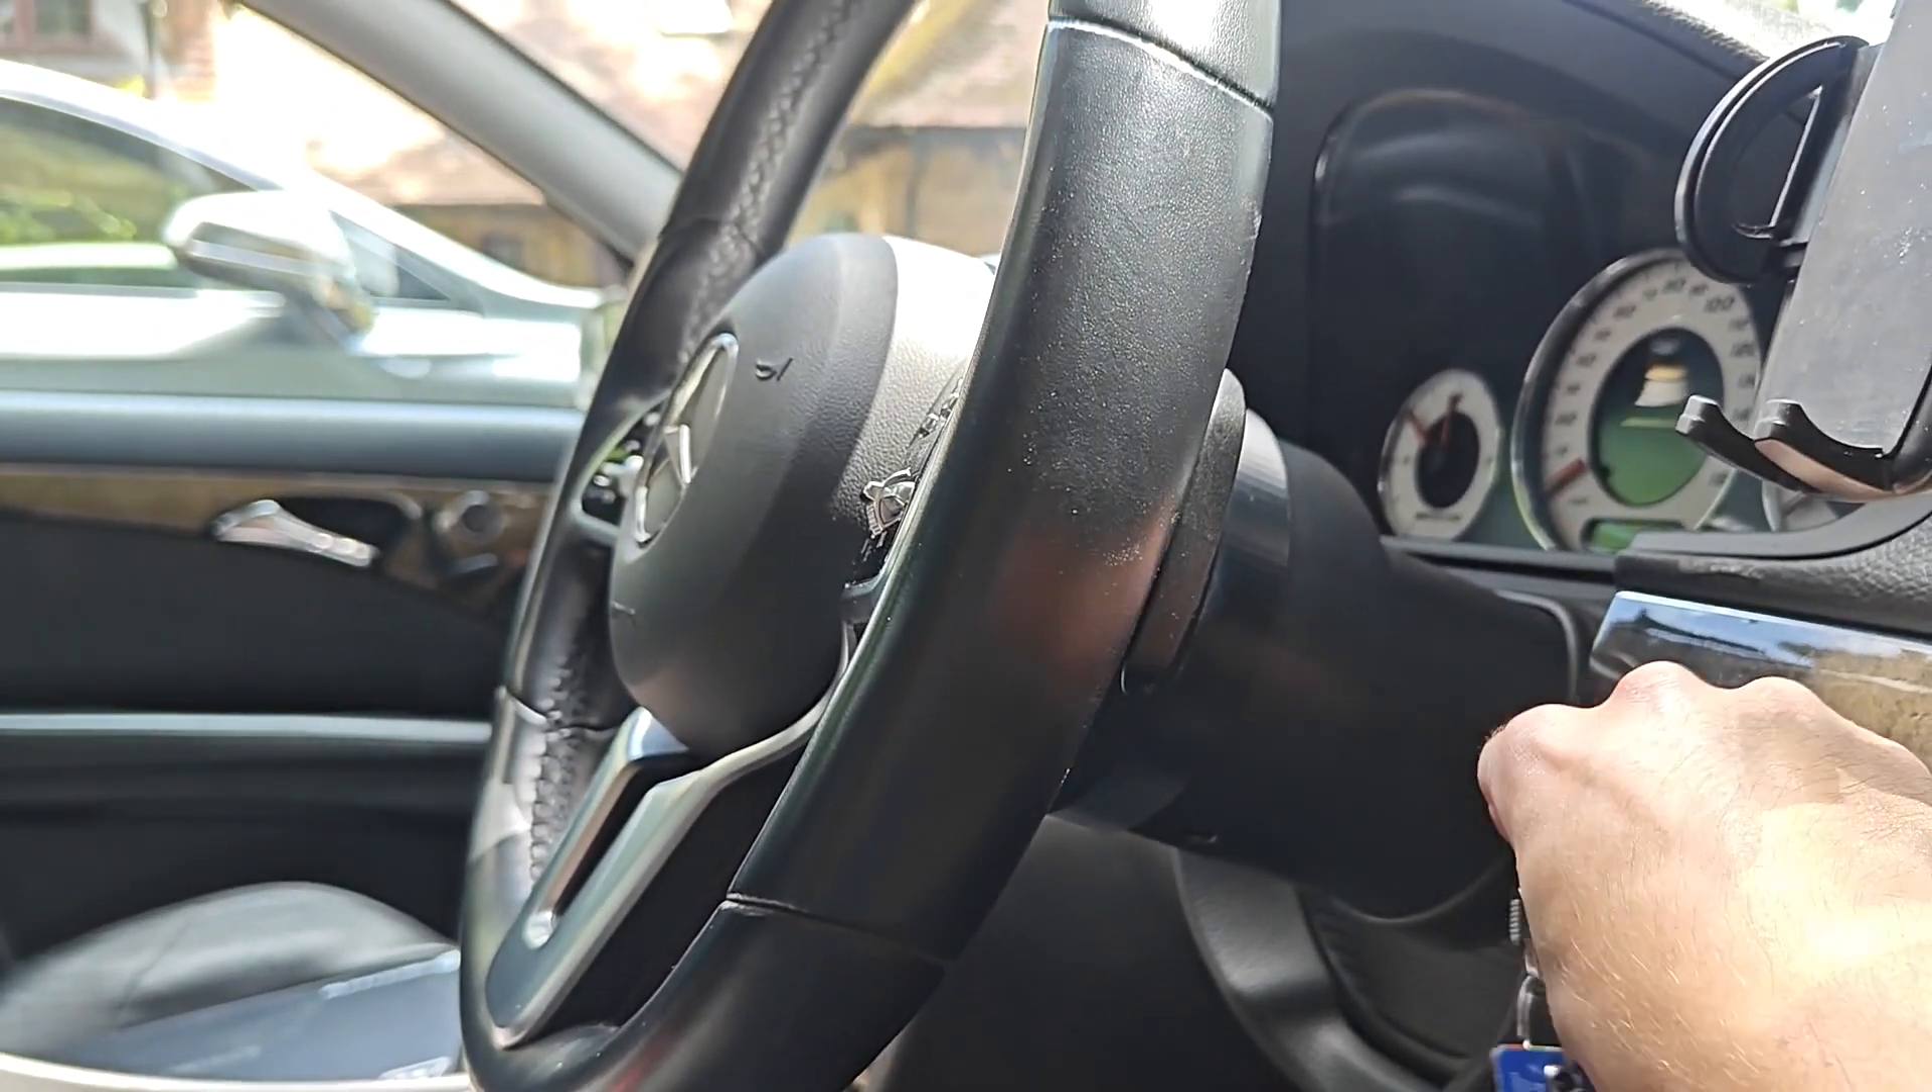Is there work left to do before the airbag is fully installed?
No.